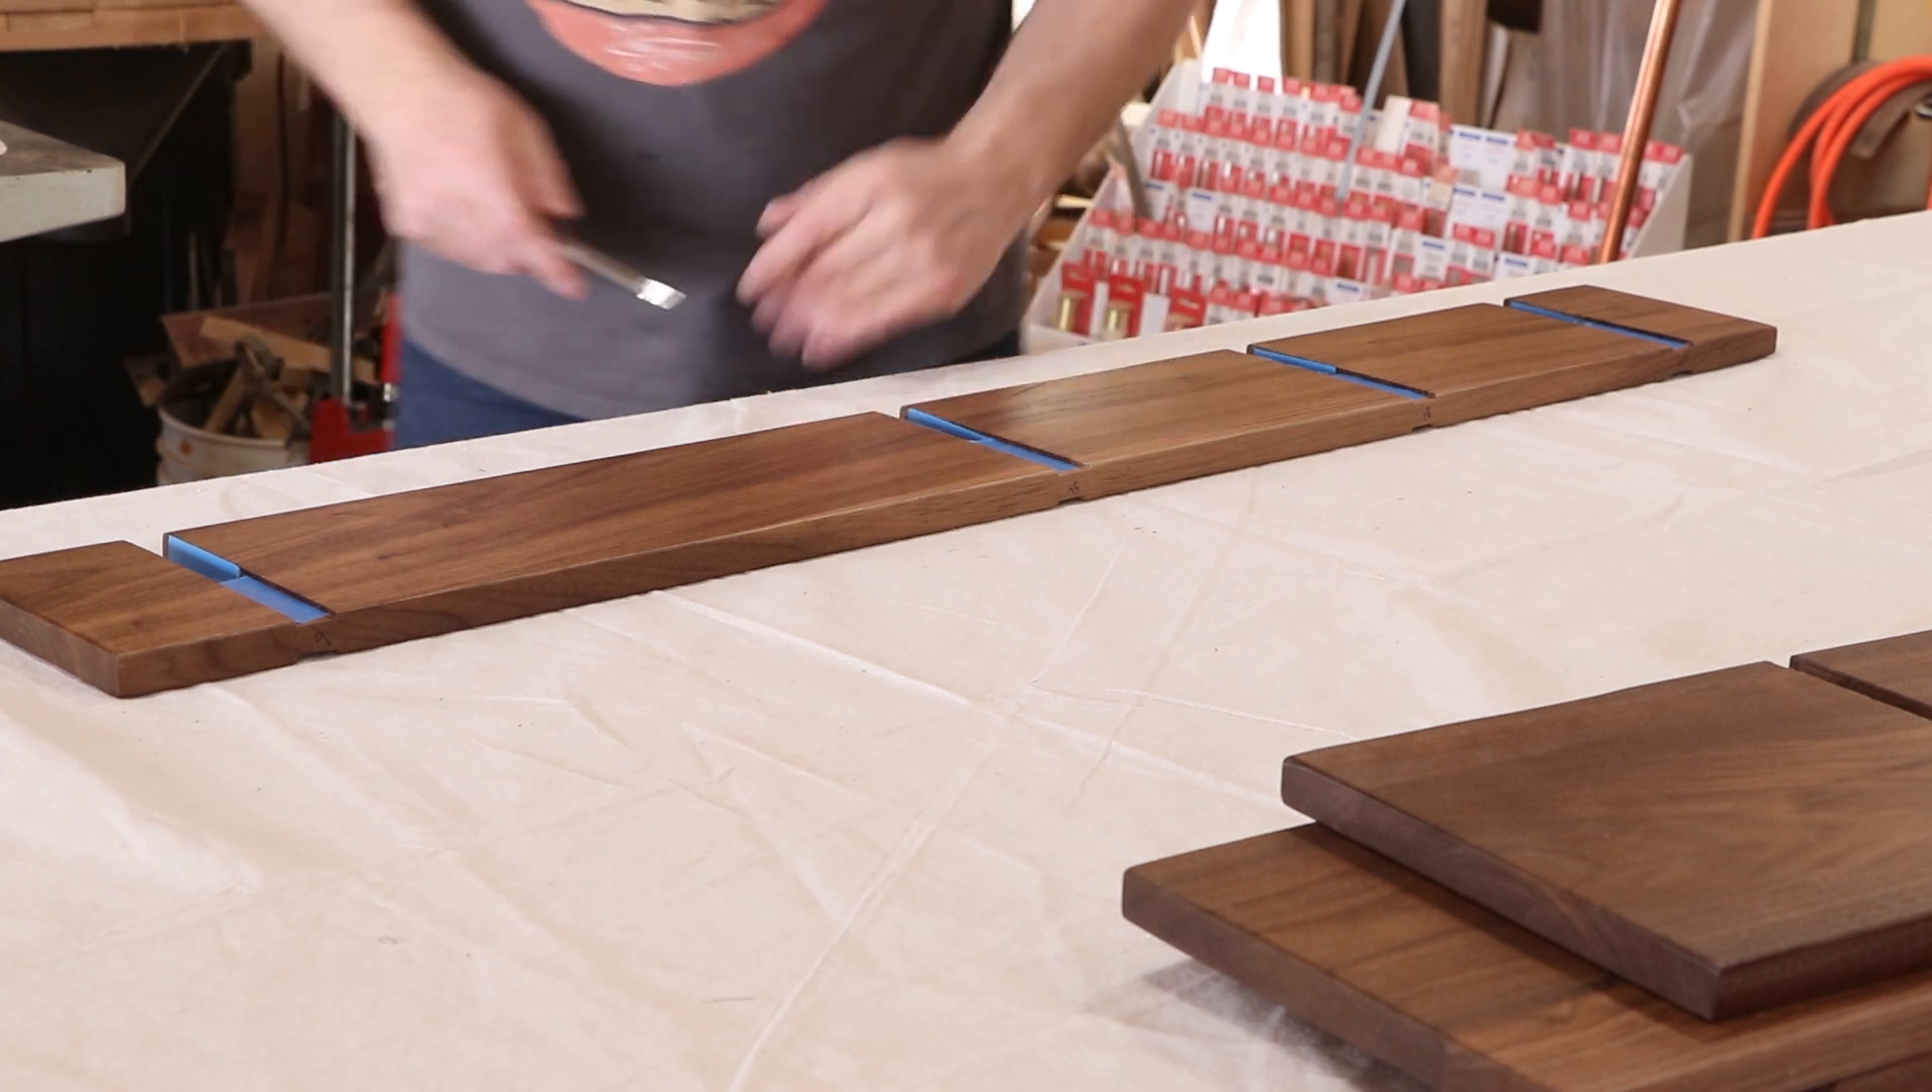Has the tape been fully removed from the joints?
No.